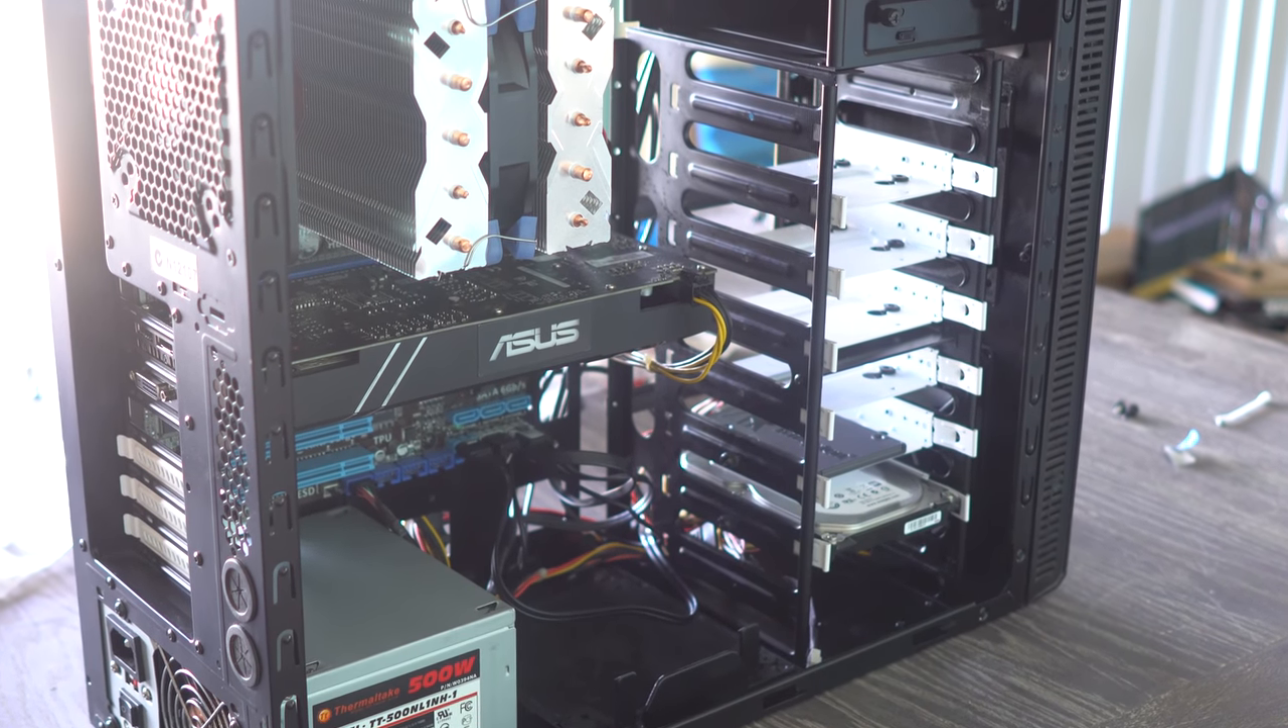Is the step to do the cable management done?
No.